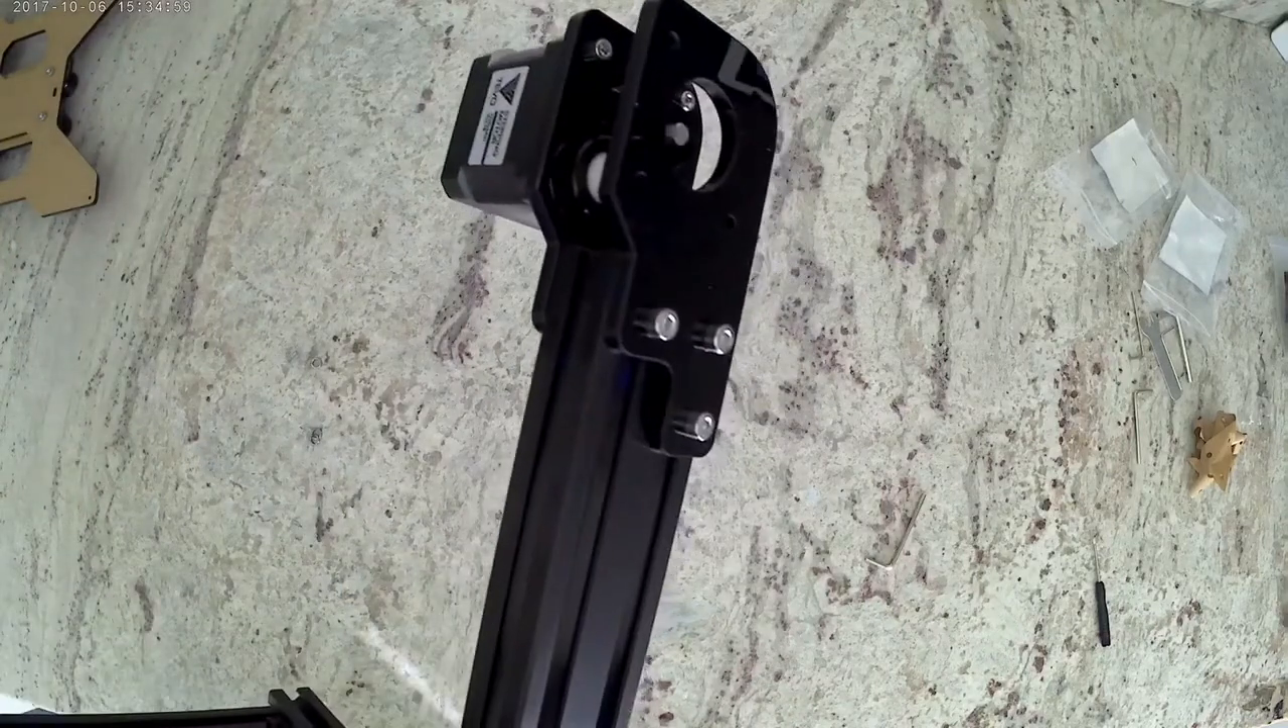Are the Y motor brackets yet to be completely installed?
No.